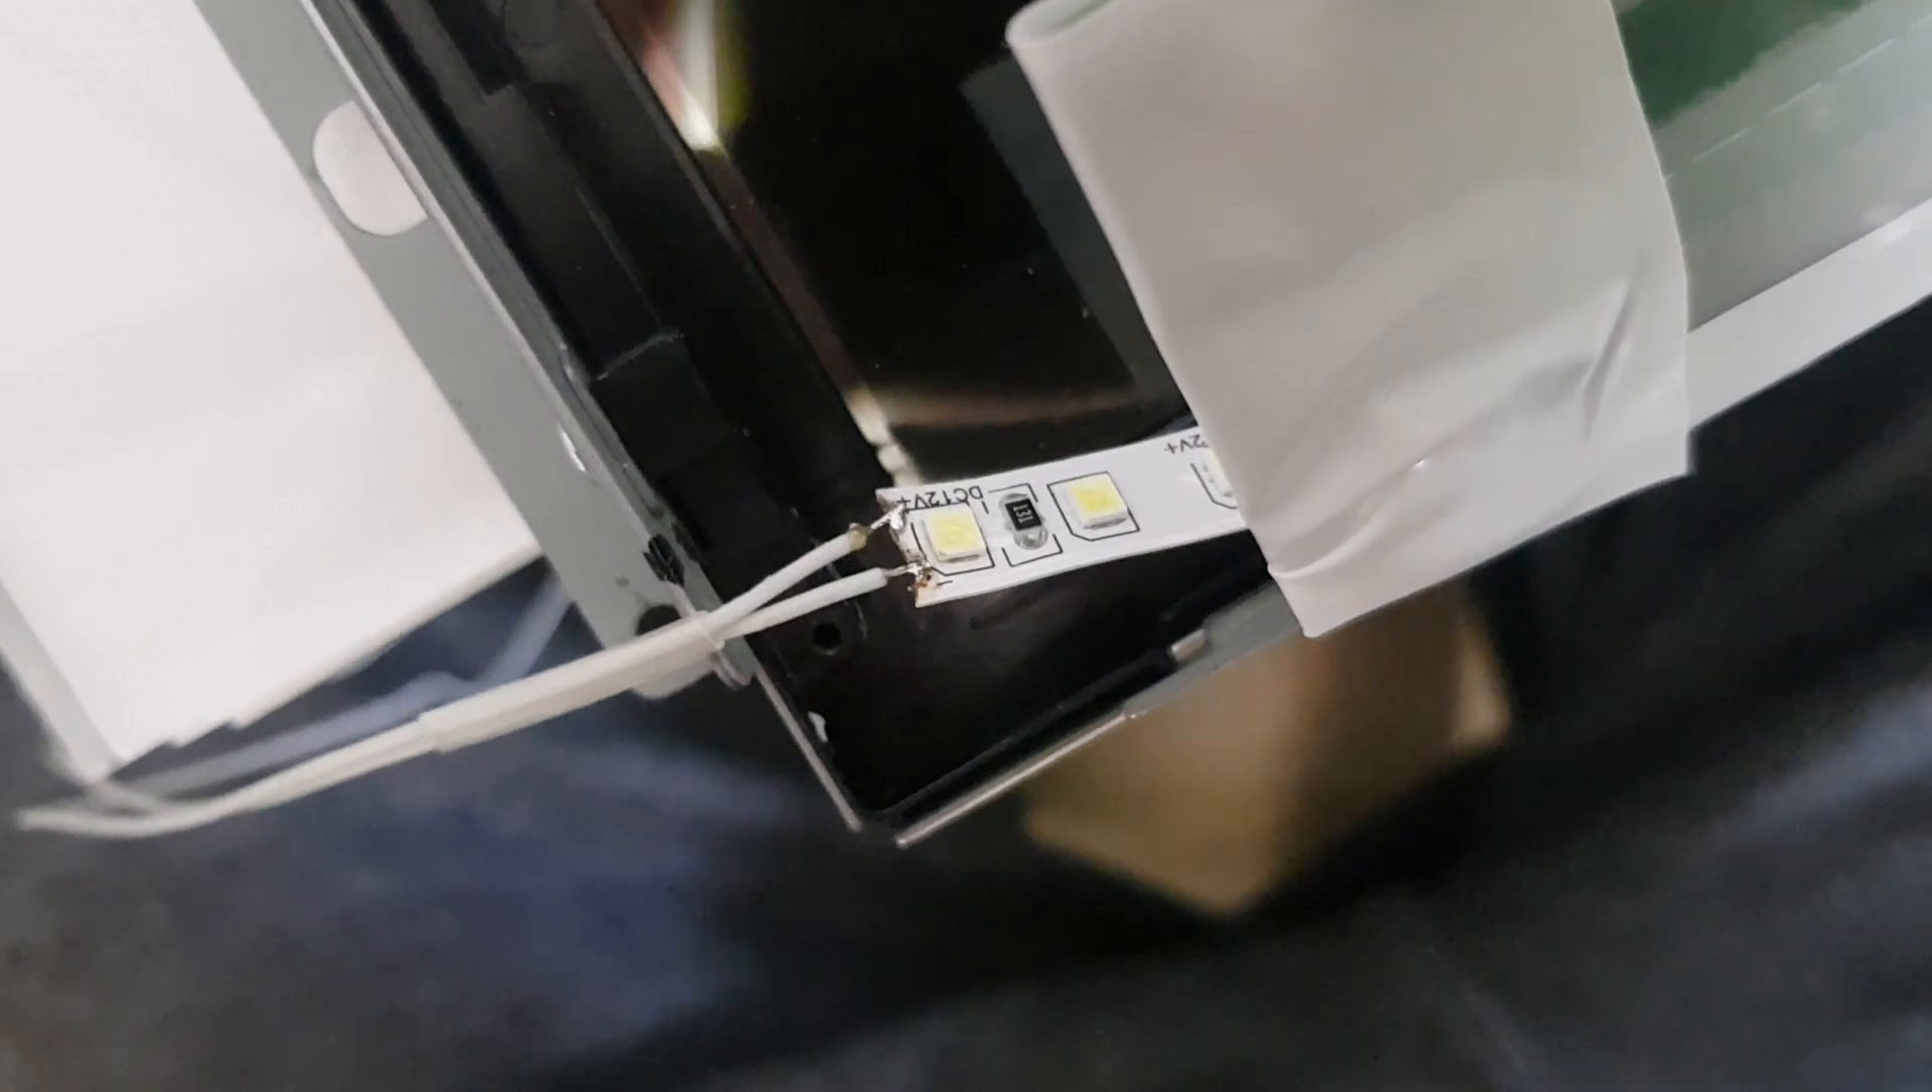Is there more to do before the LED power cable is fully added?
No.